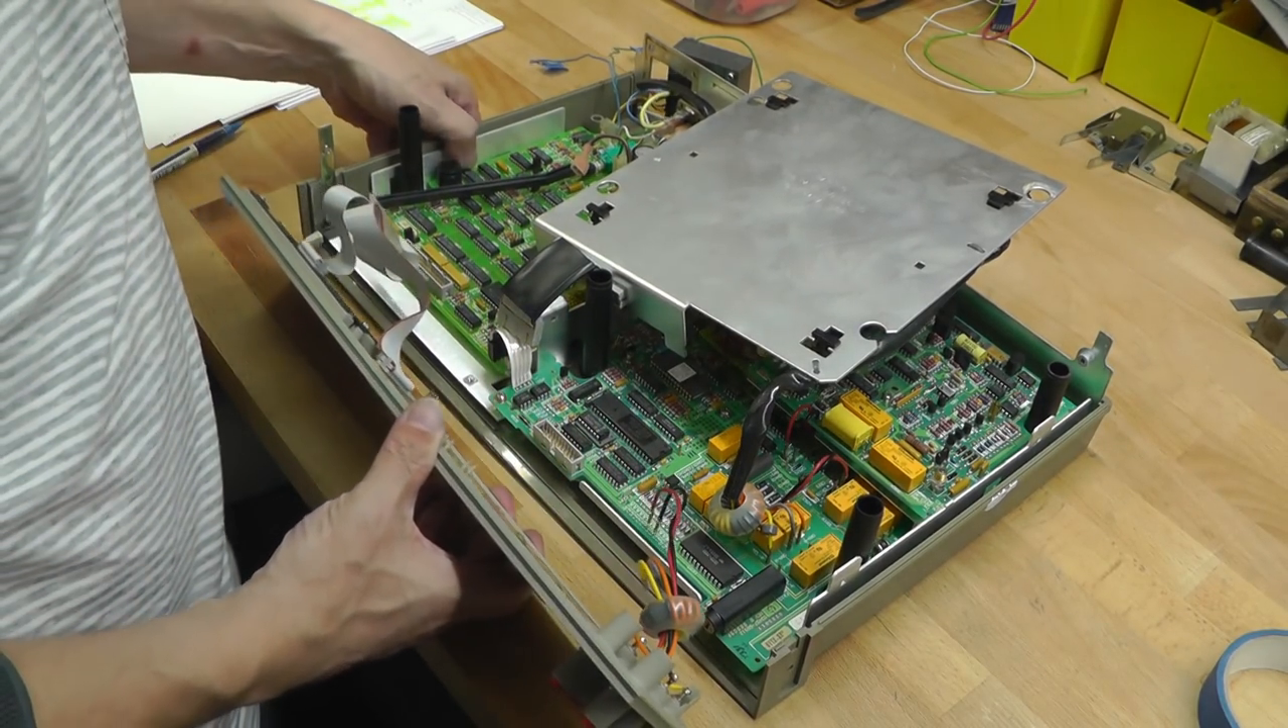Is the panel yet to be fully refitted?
Yes.